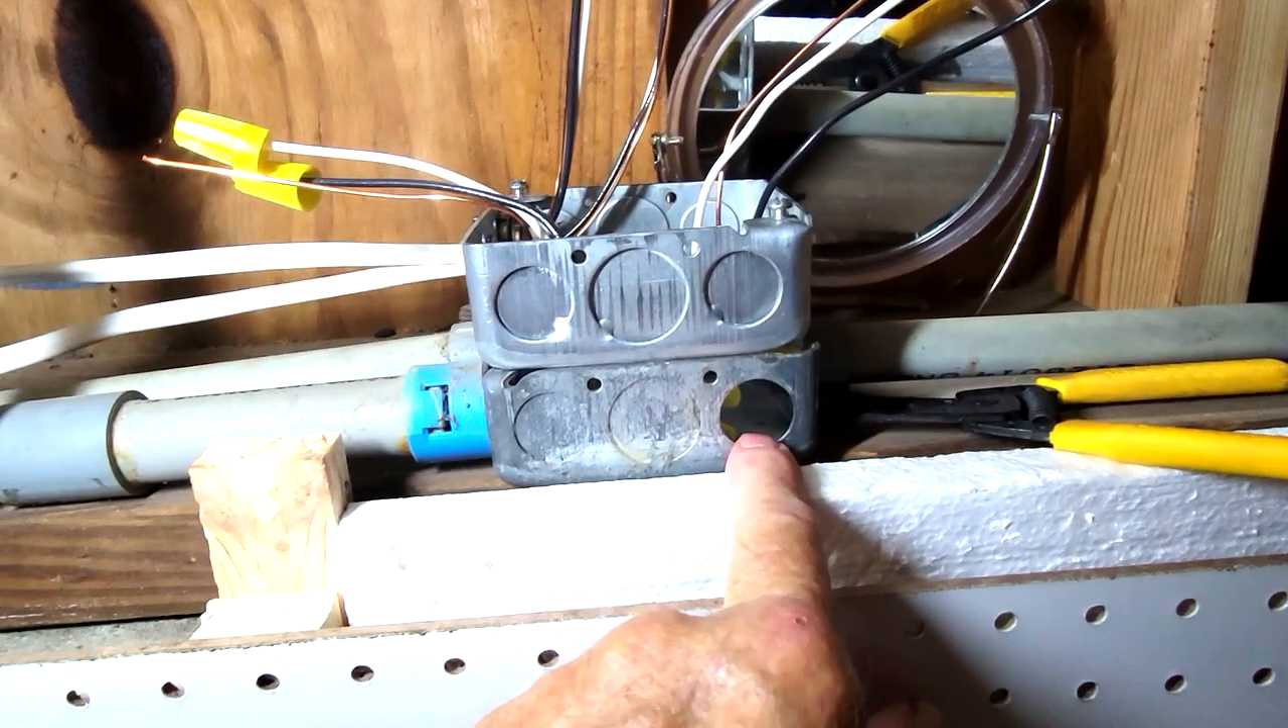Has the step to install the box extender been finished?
Yes.